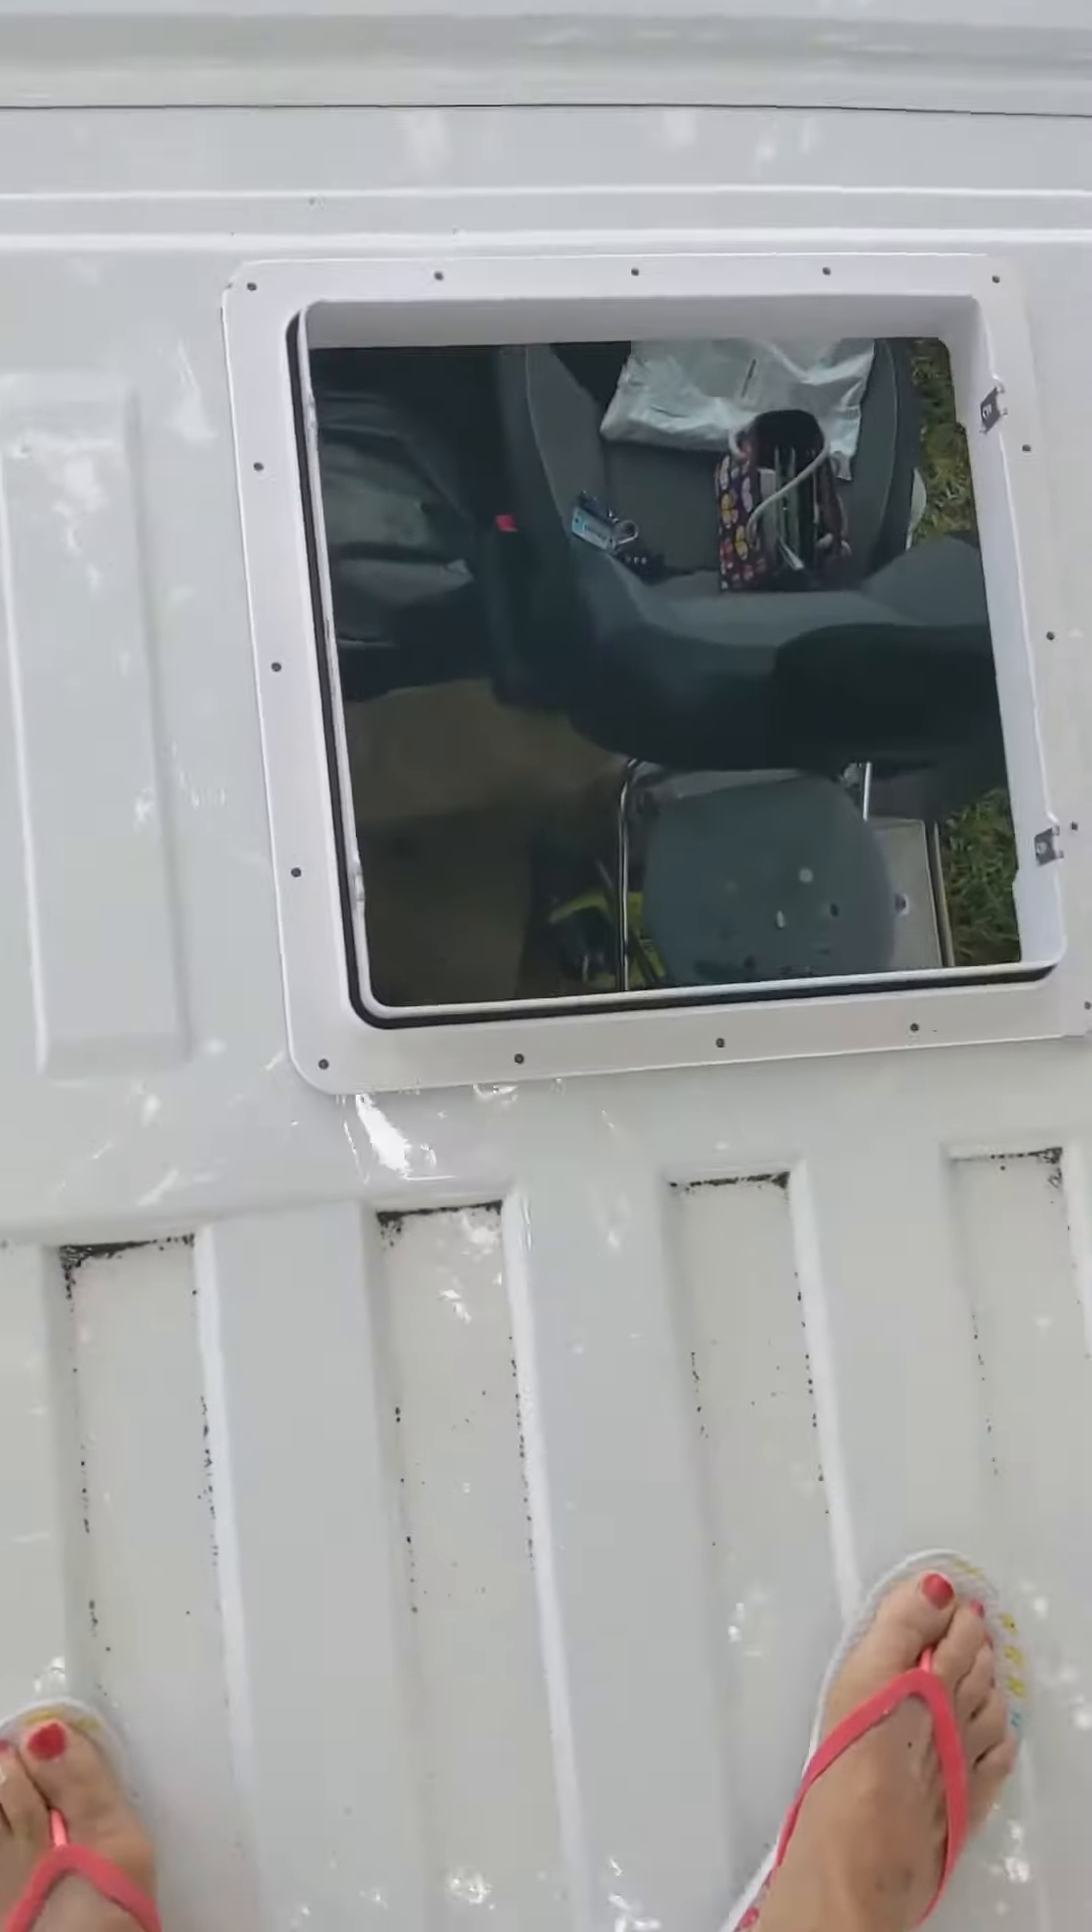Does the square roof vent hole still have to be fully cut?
No.